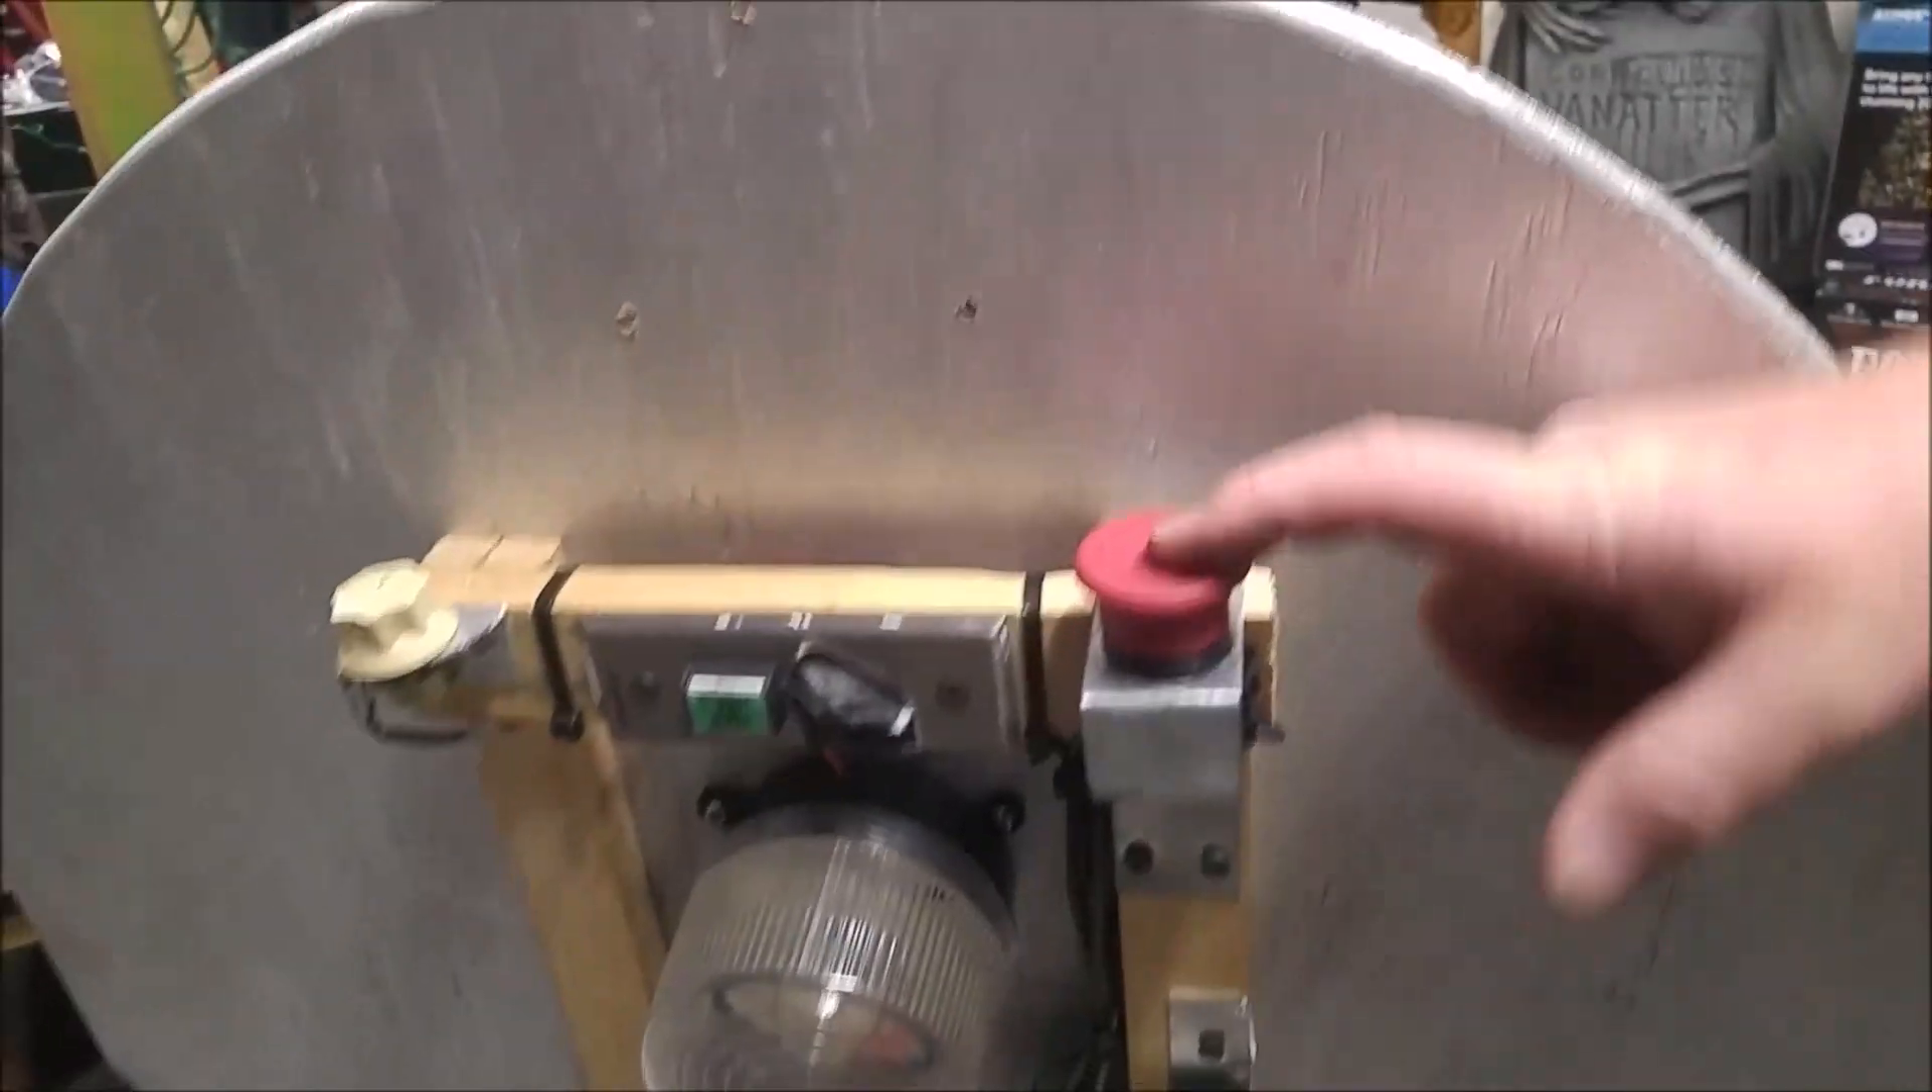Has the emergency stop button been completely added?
Yes.